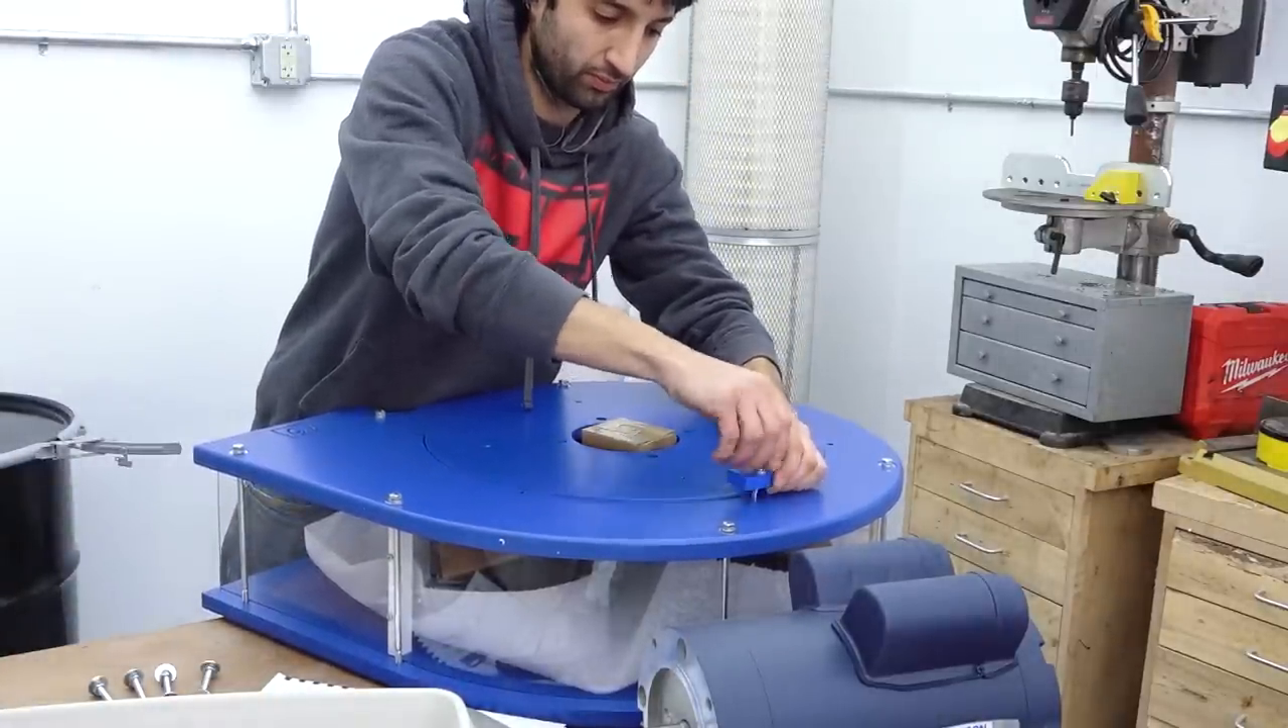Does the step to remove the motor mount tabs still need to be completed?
Yes.